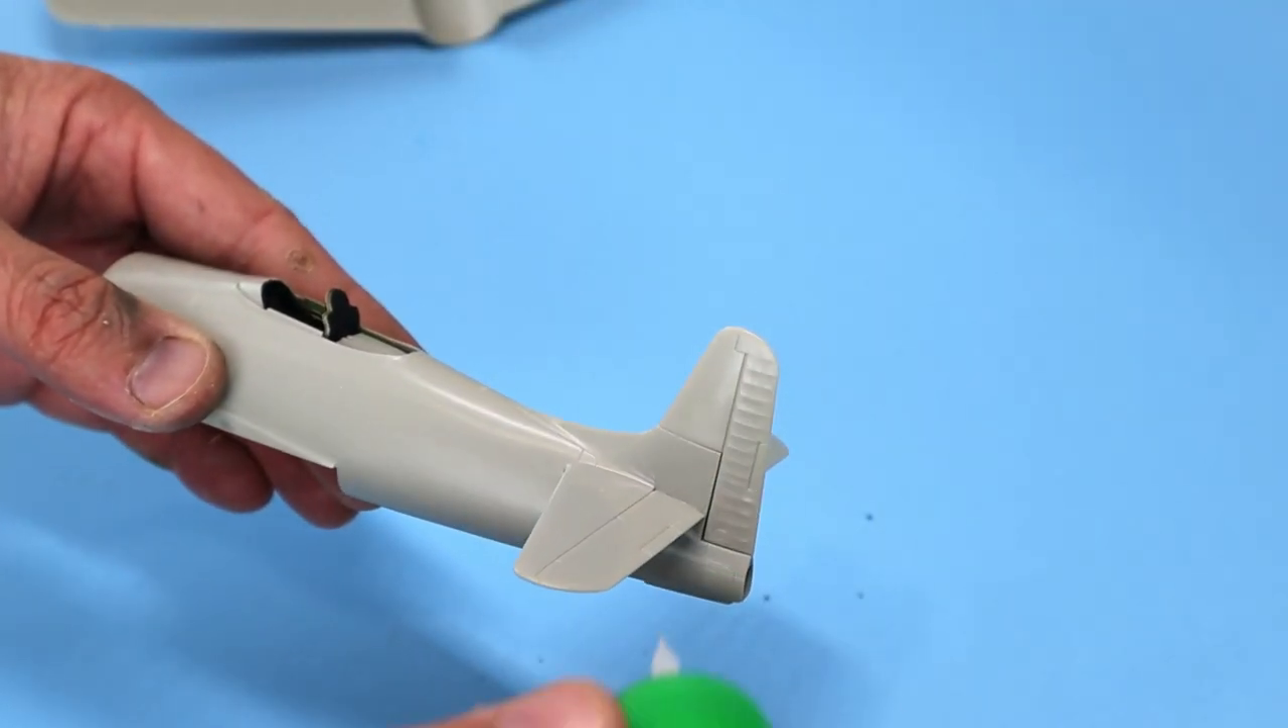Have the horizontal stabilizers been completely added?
Yes.